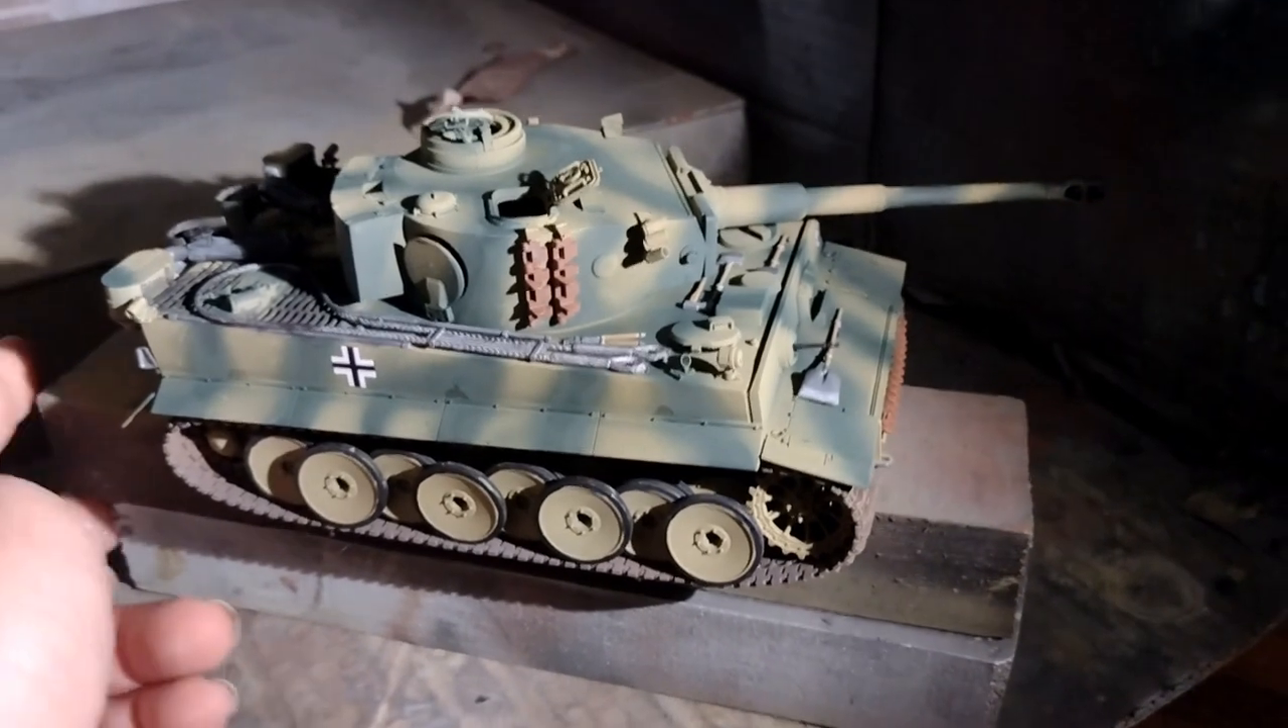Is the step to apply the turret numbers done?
No.